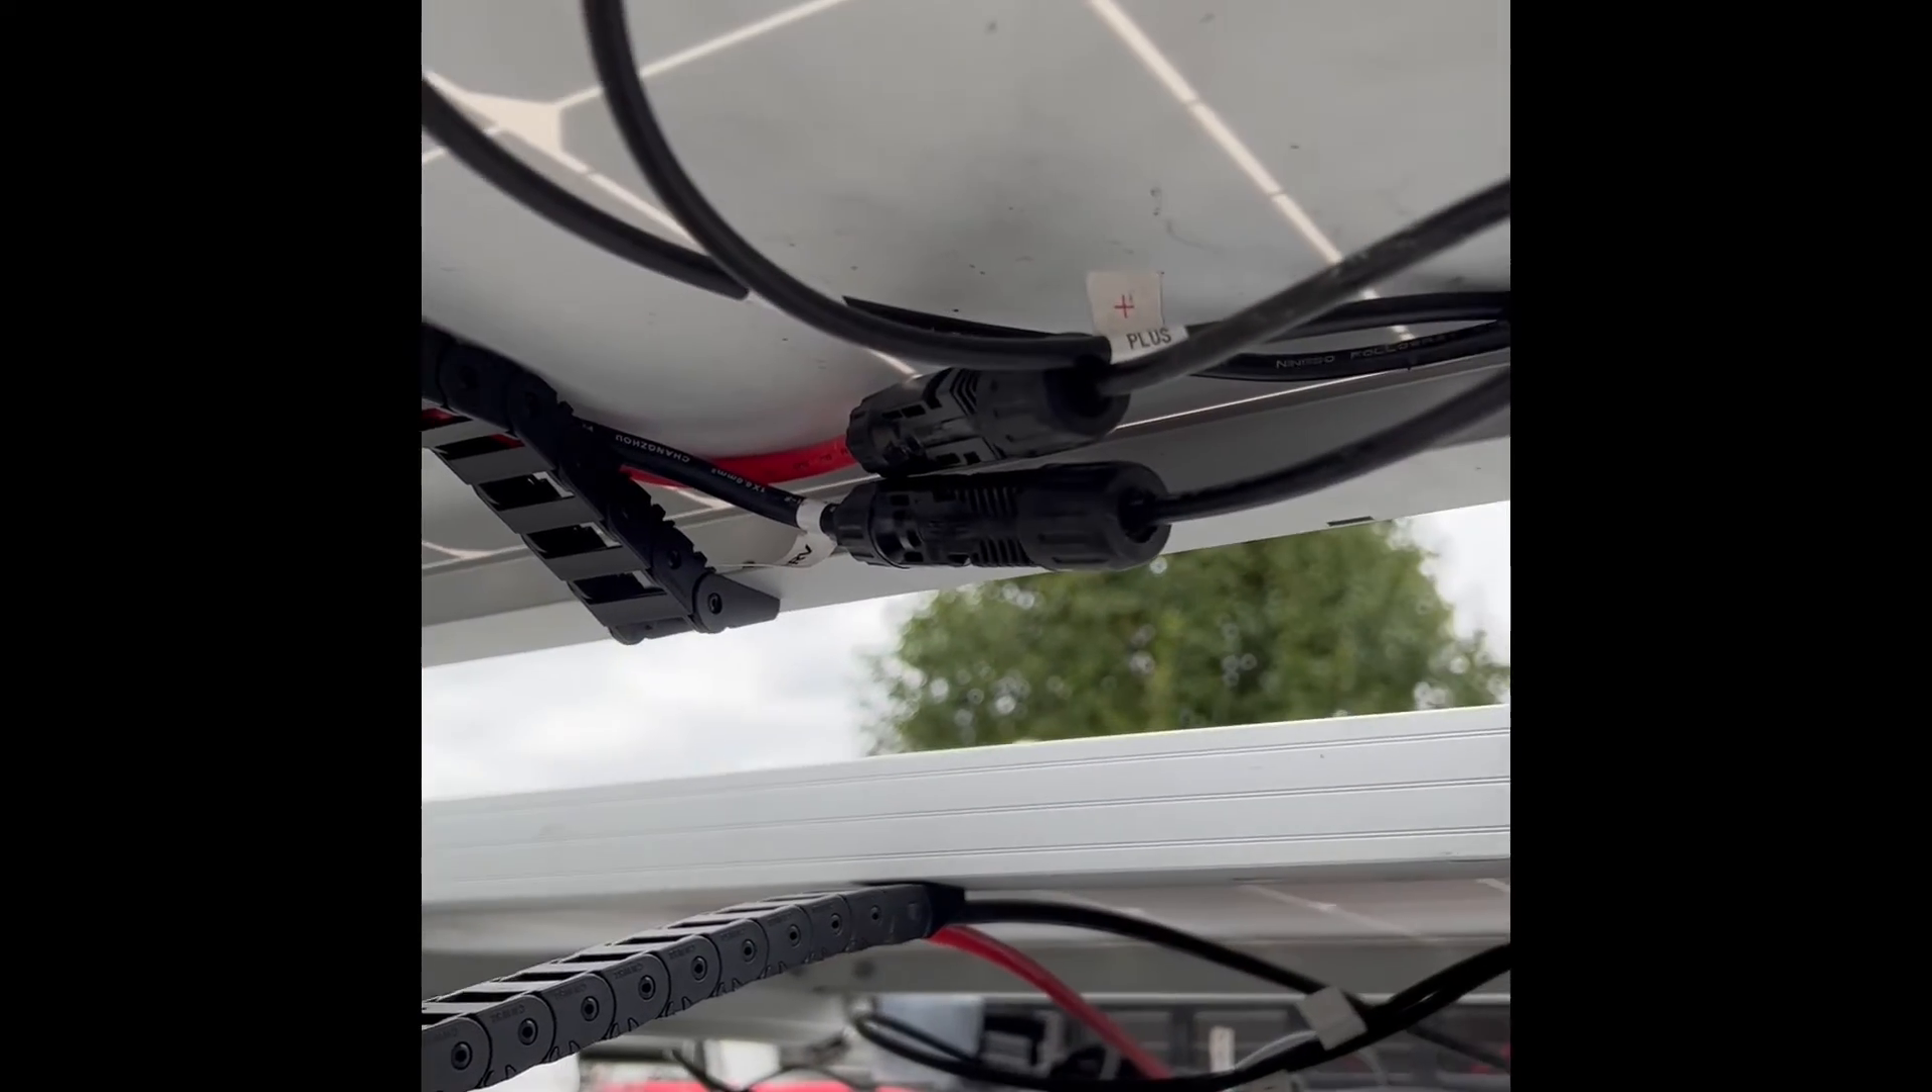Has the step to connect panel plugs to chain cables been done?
Yes.